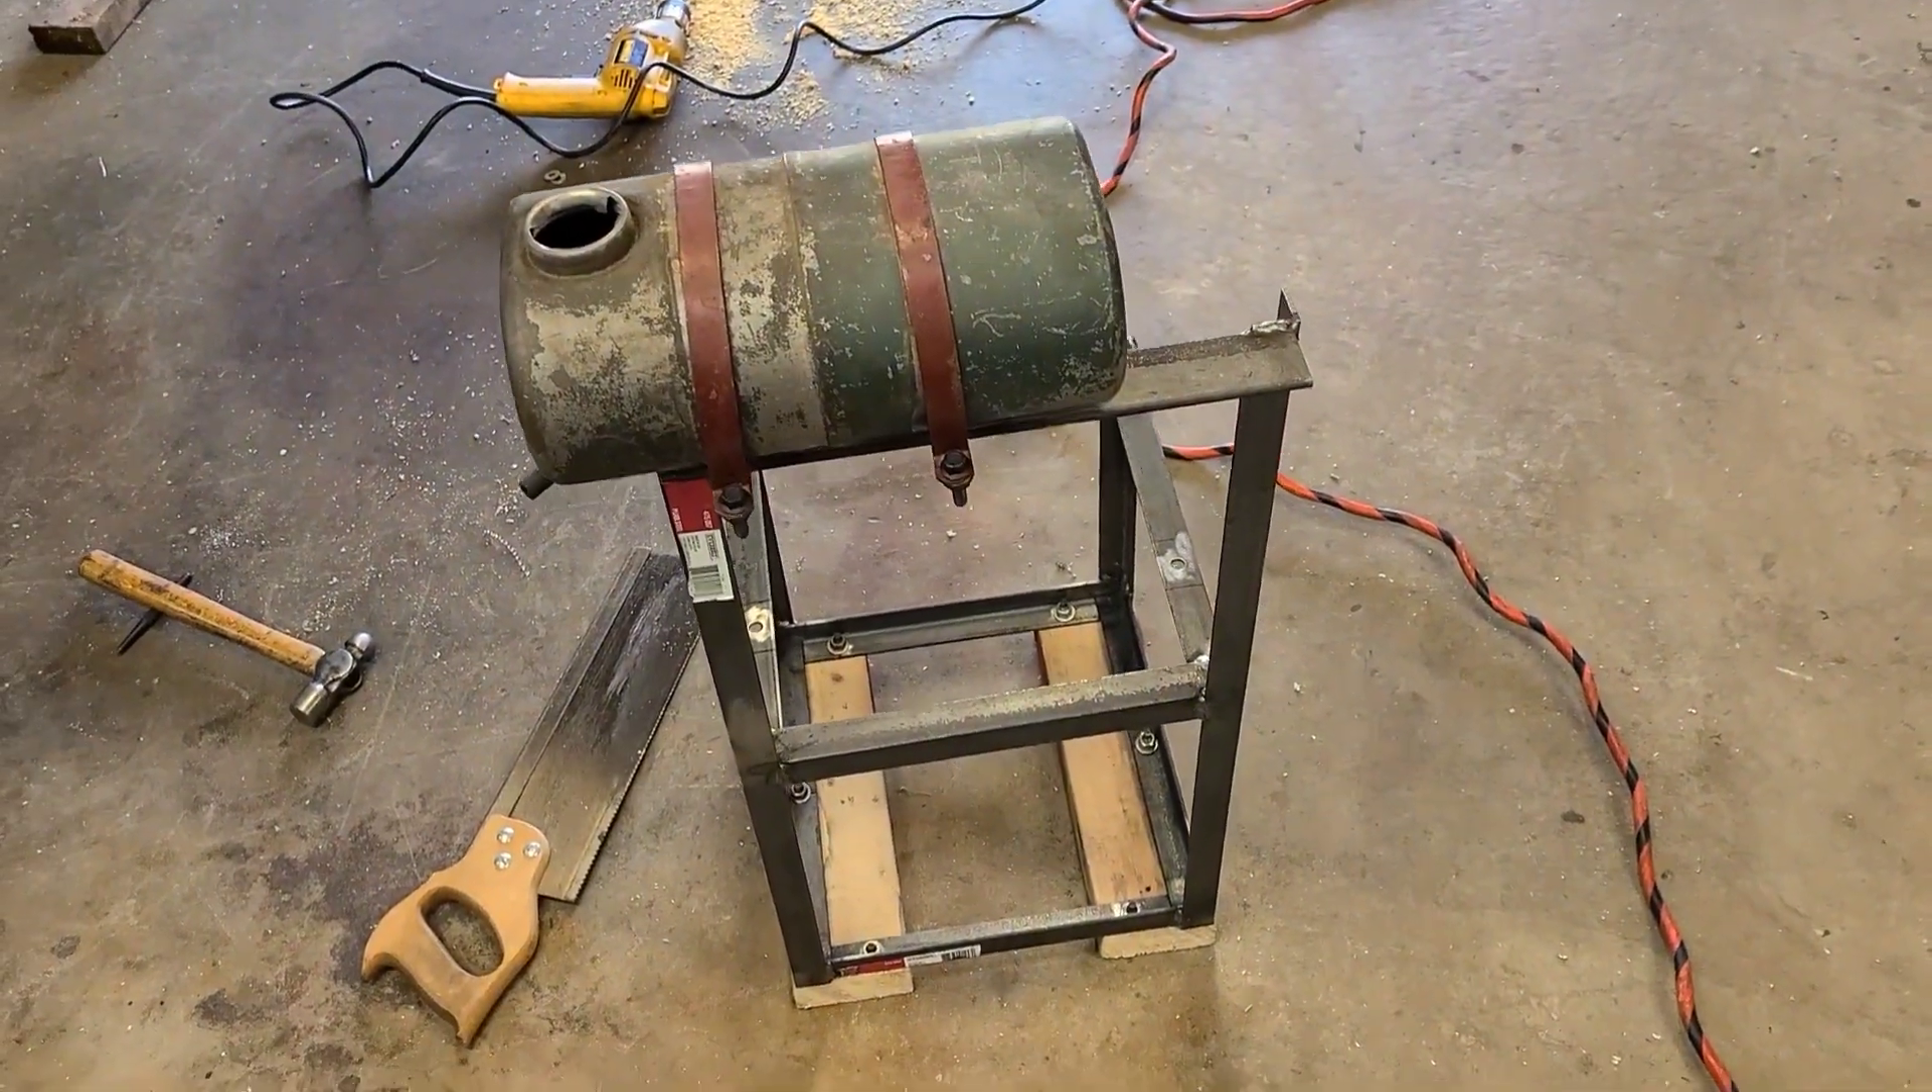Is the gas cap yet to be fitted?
Yes.